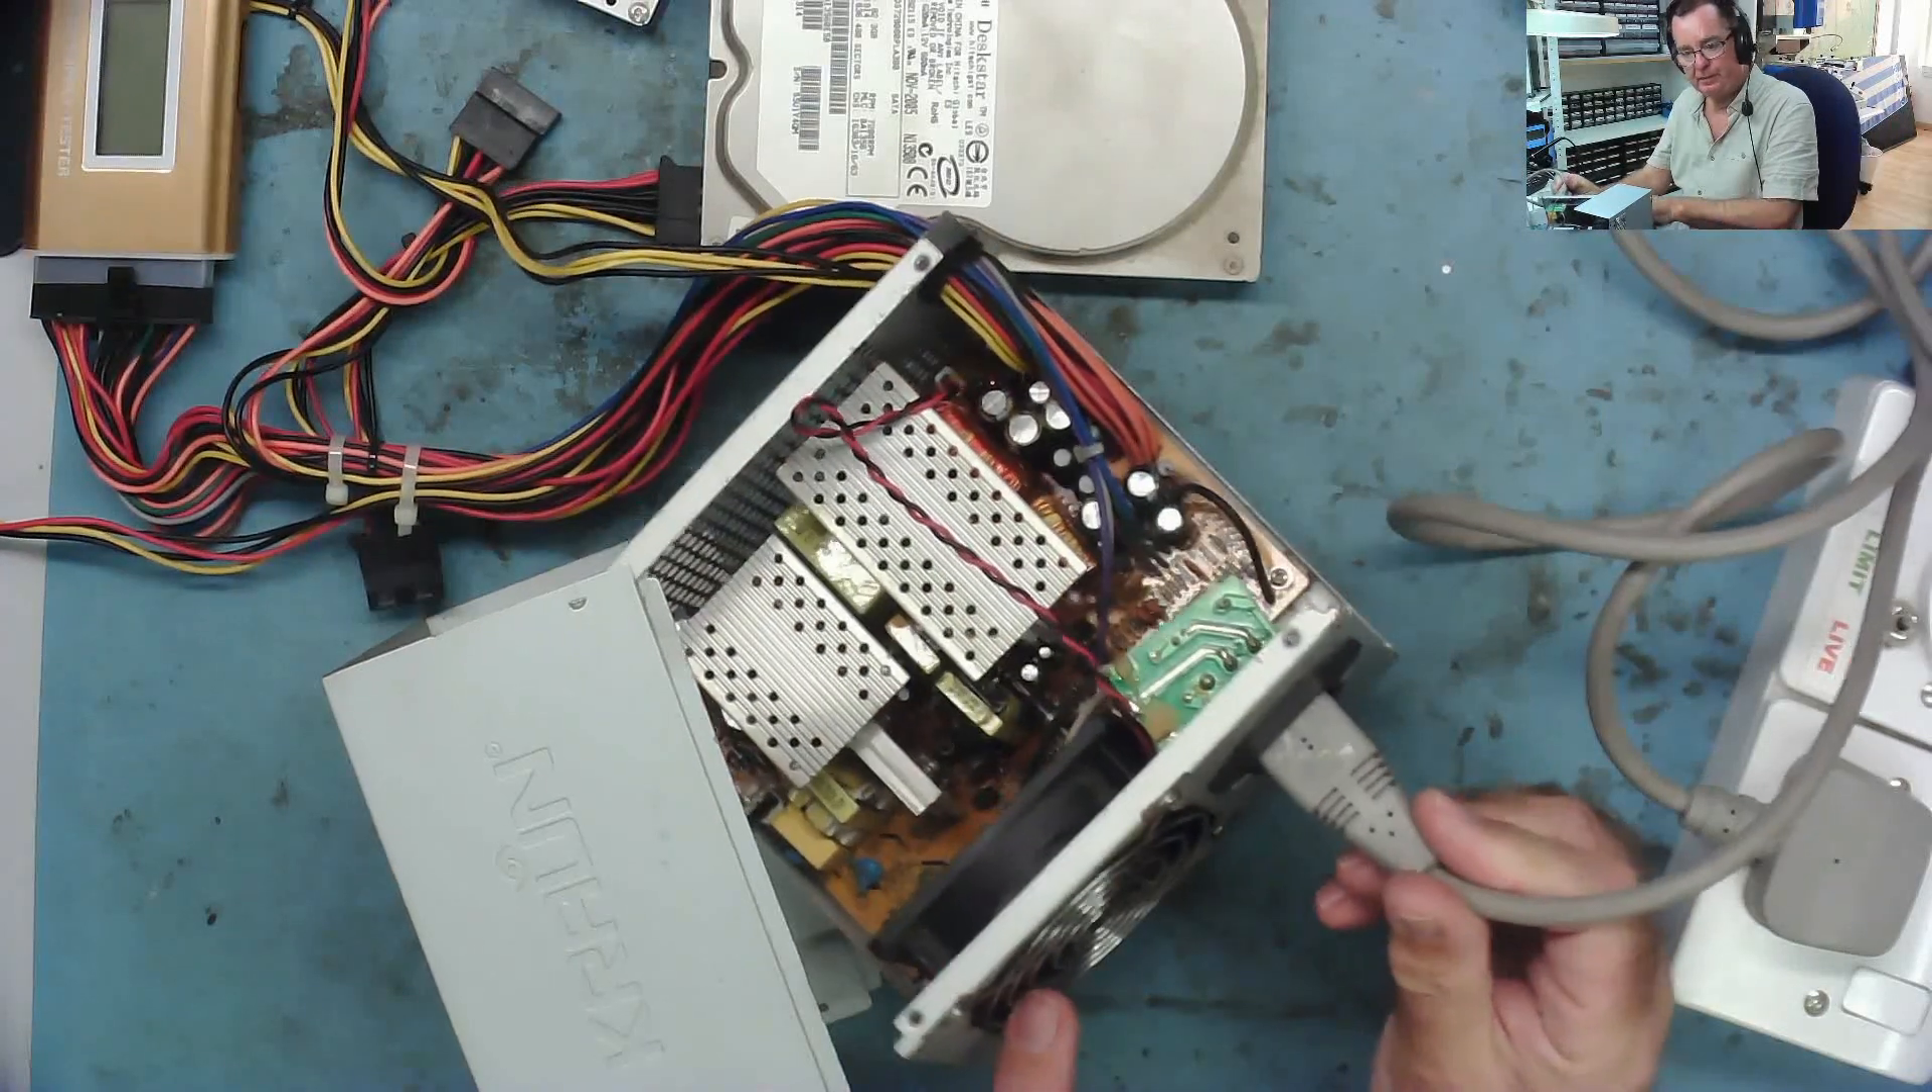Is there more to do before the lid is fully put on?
Yes.